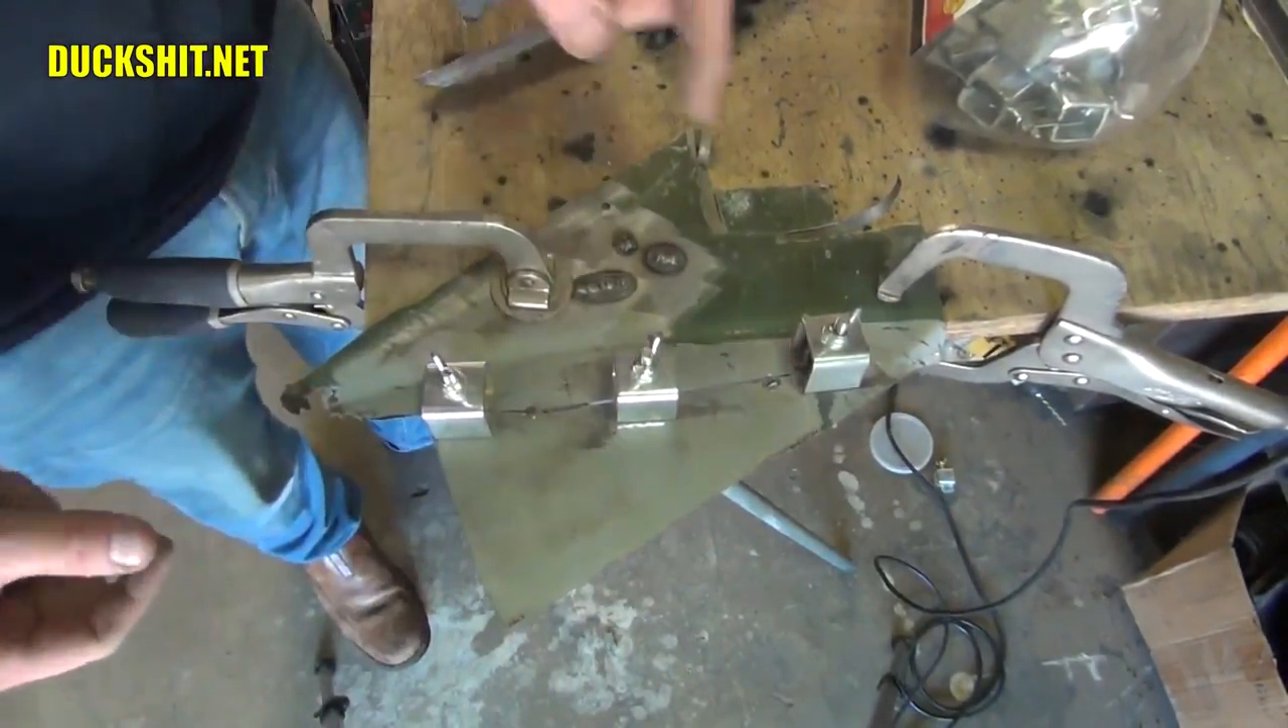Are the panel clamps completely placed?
Yes.